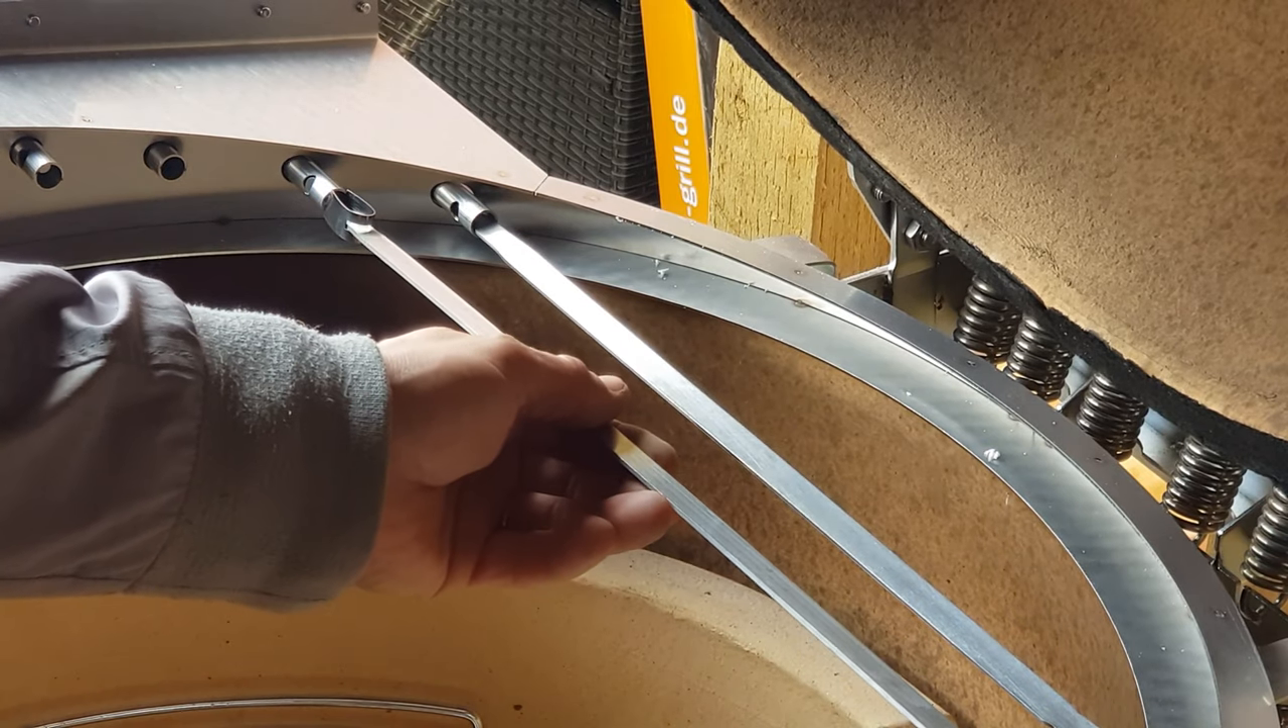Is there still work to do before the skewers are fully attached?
Yes.